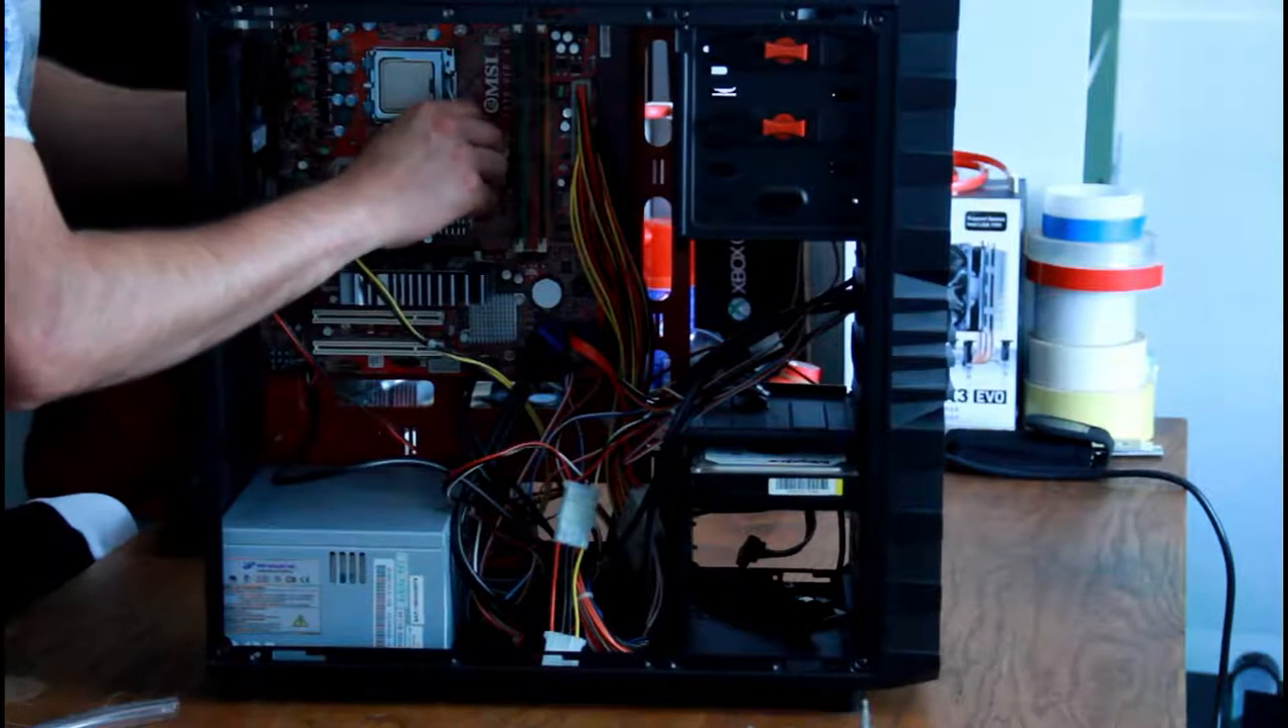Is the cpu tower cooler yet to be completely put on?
Yes.